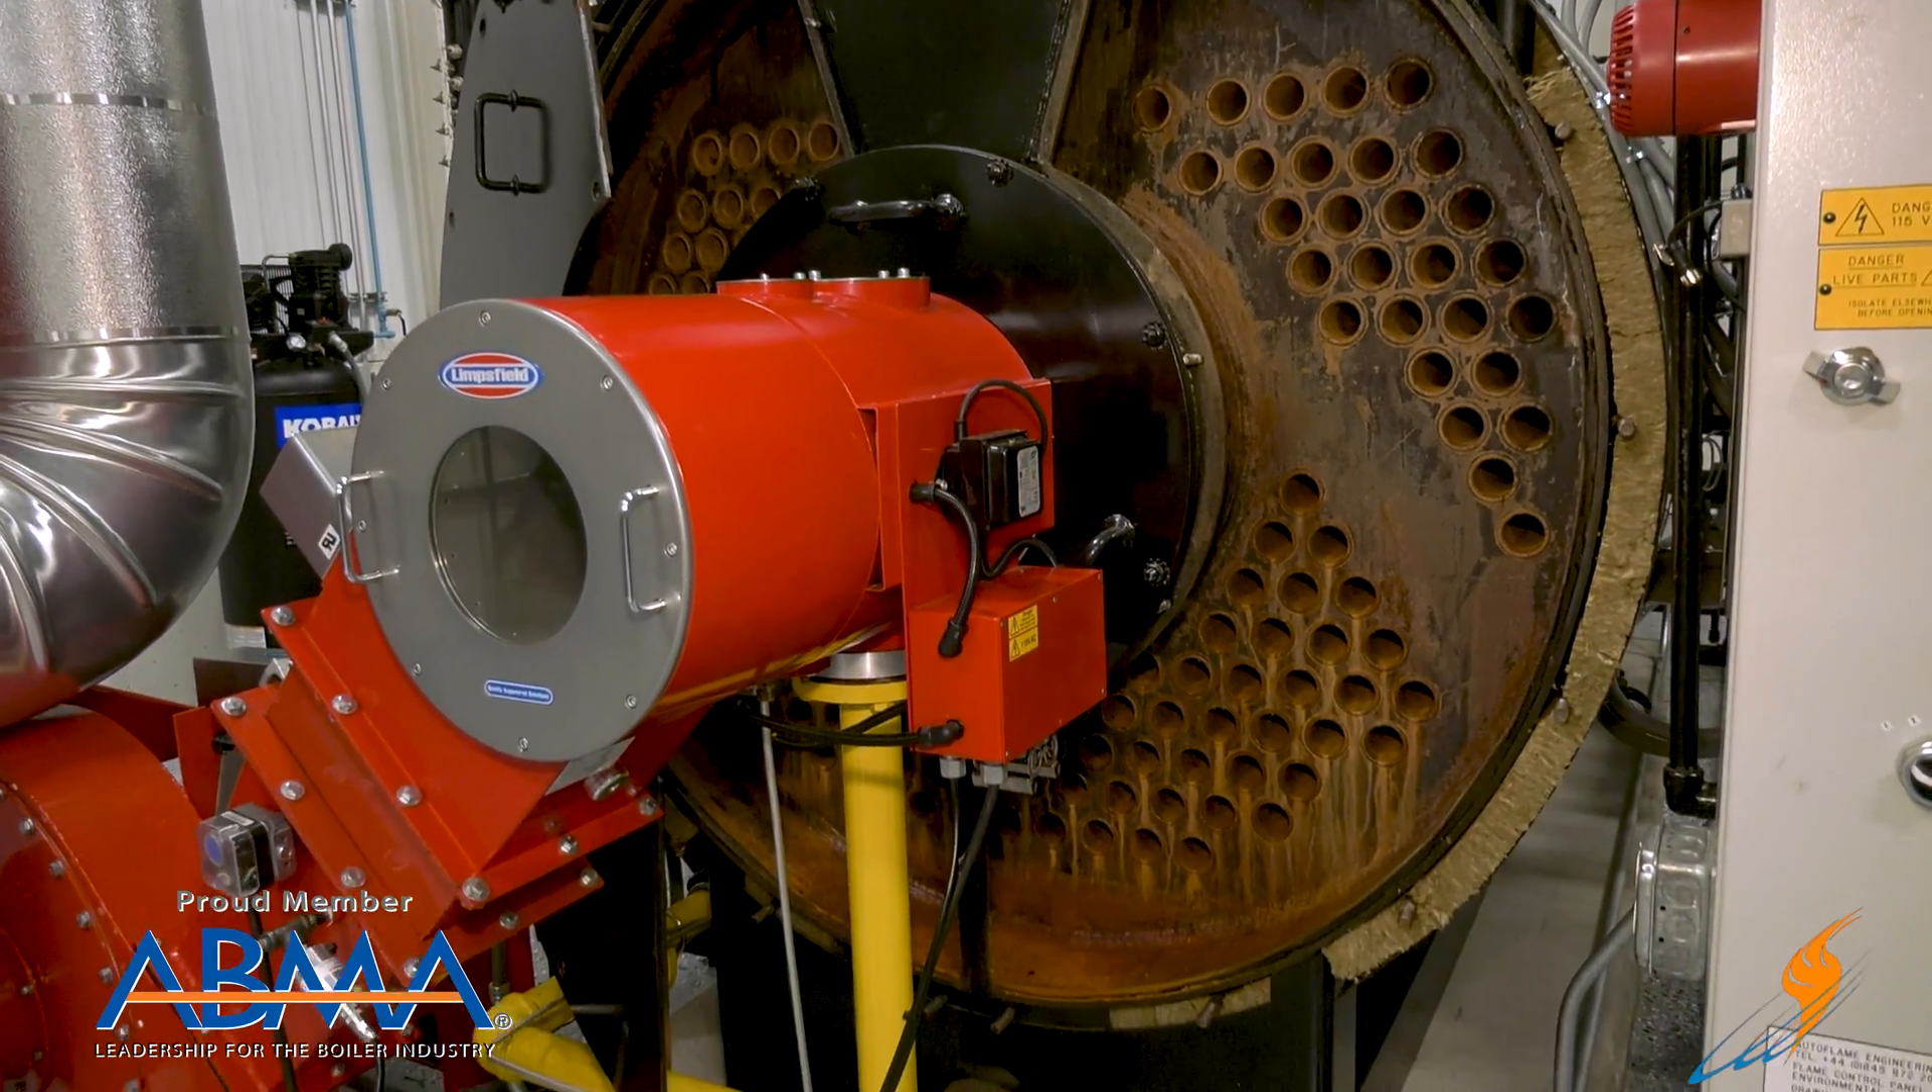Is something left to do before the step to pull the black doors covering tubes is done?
No.